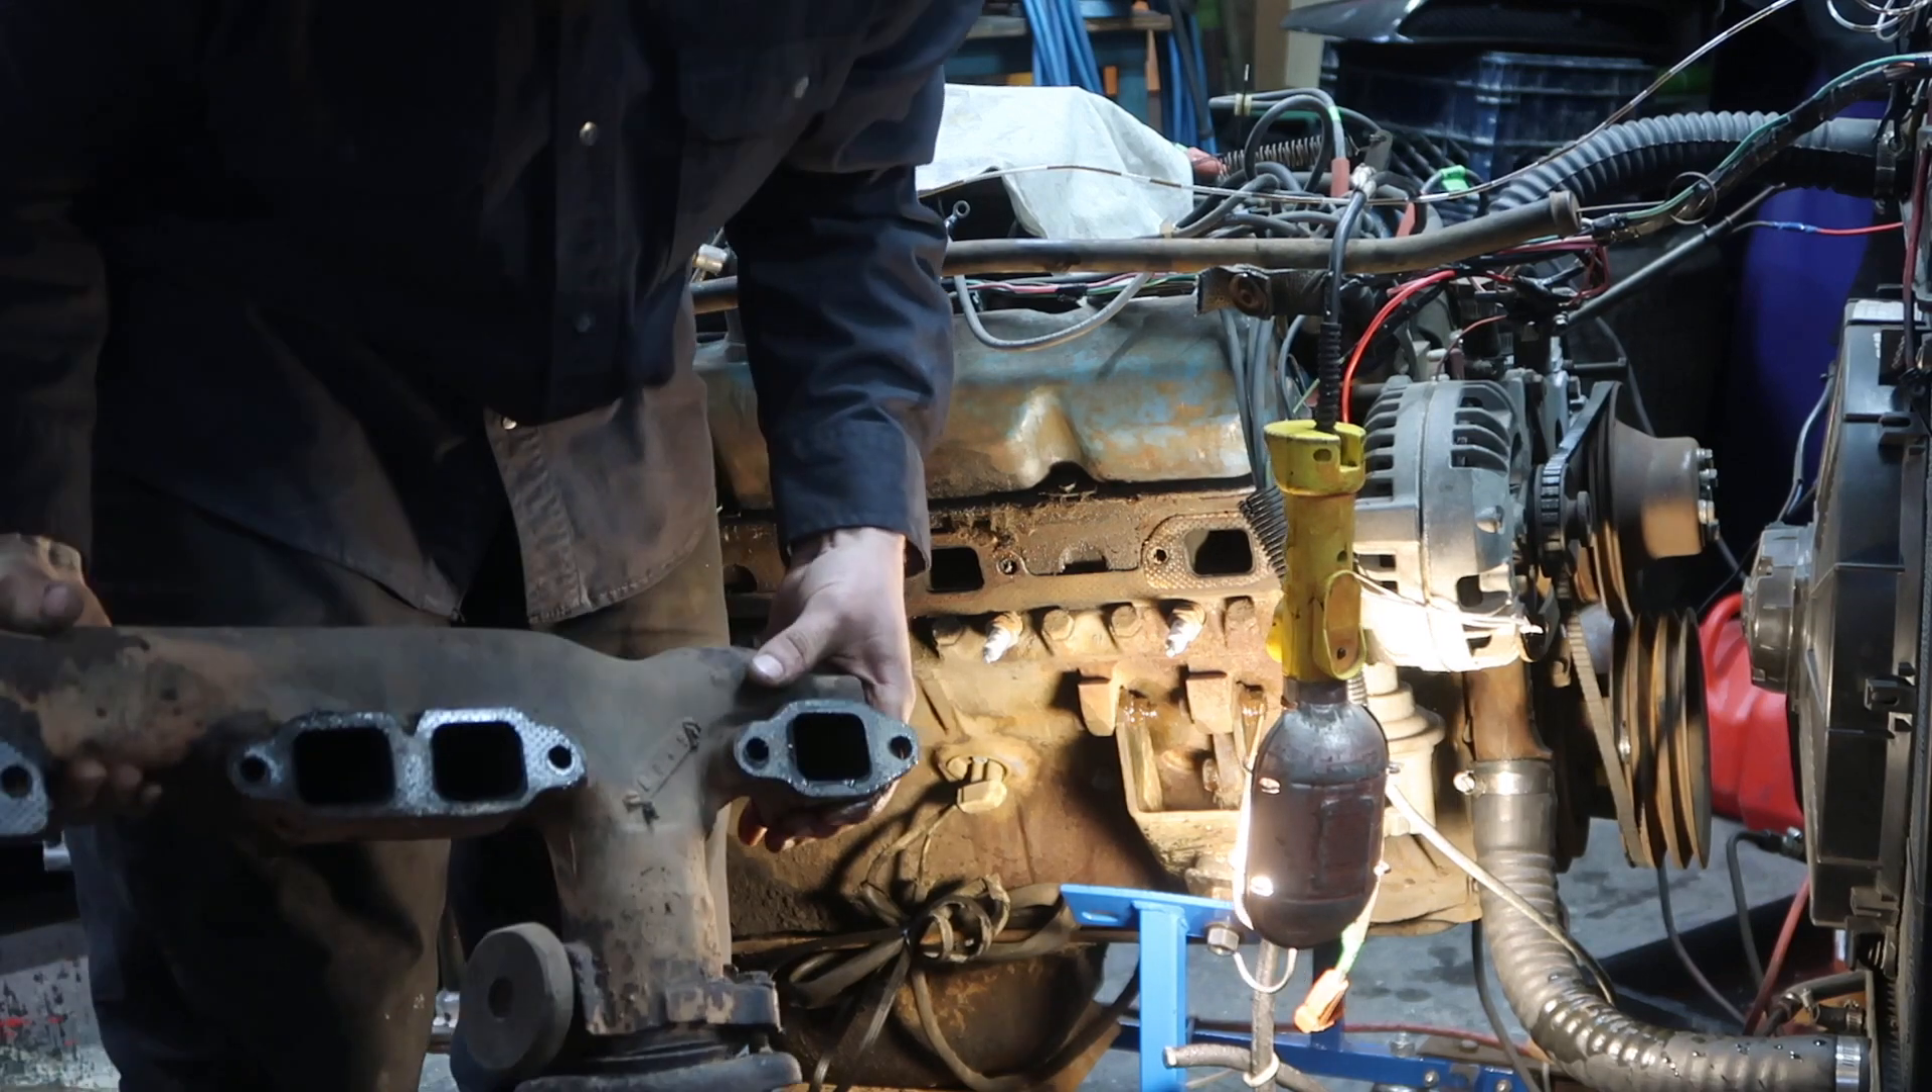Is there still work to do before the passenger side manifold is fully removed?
No.